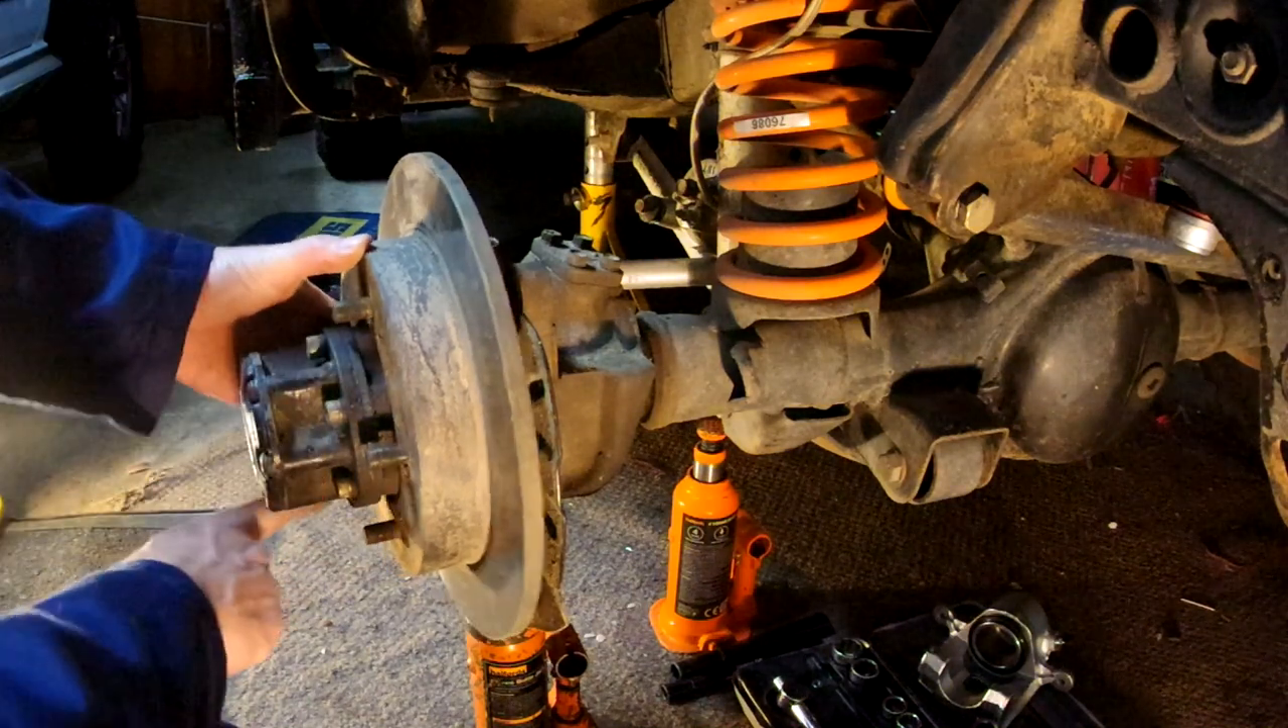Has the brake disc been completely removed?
No.